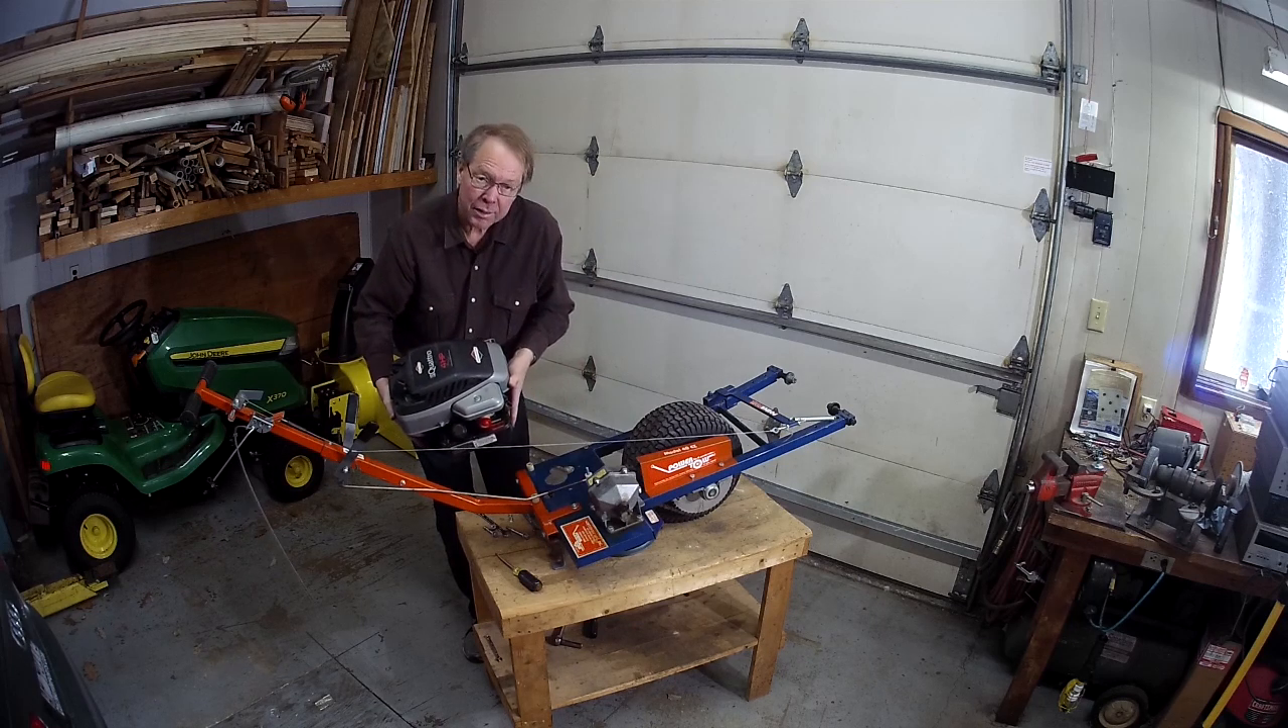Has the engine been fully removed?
Yes.